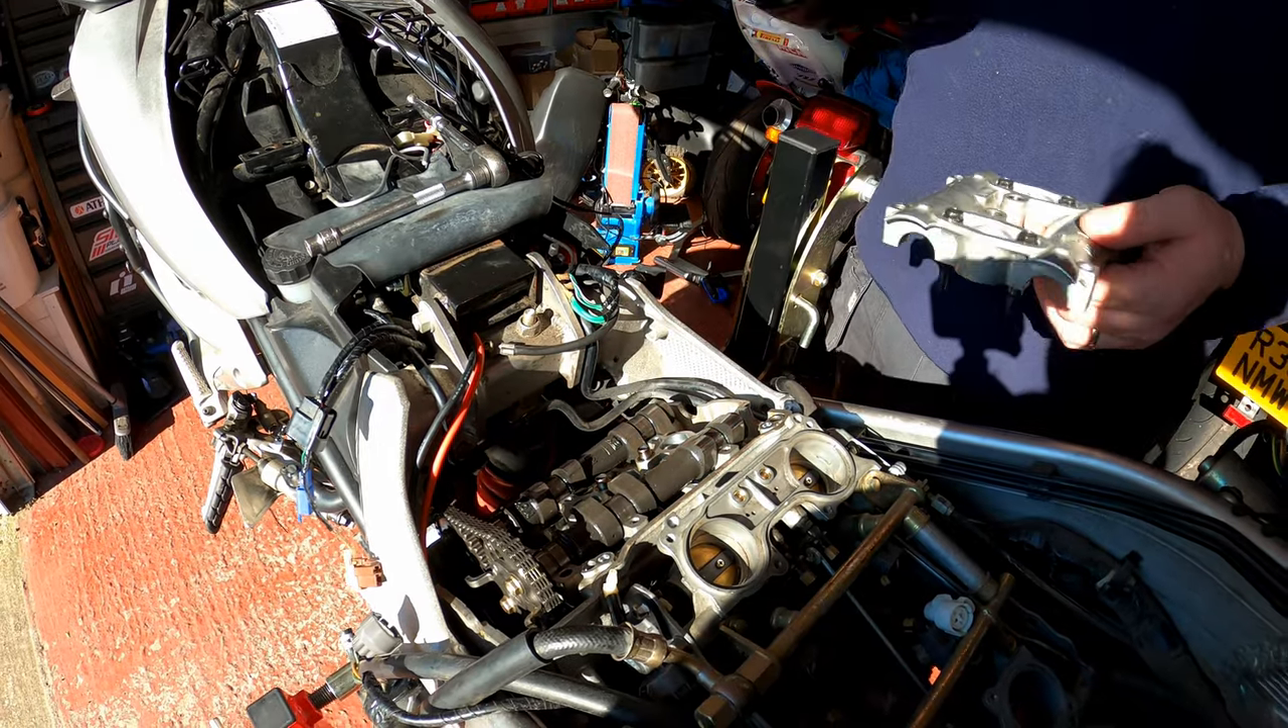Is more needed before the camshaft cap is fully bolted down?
Yes.